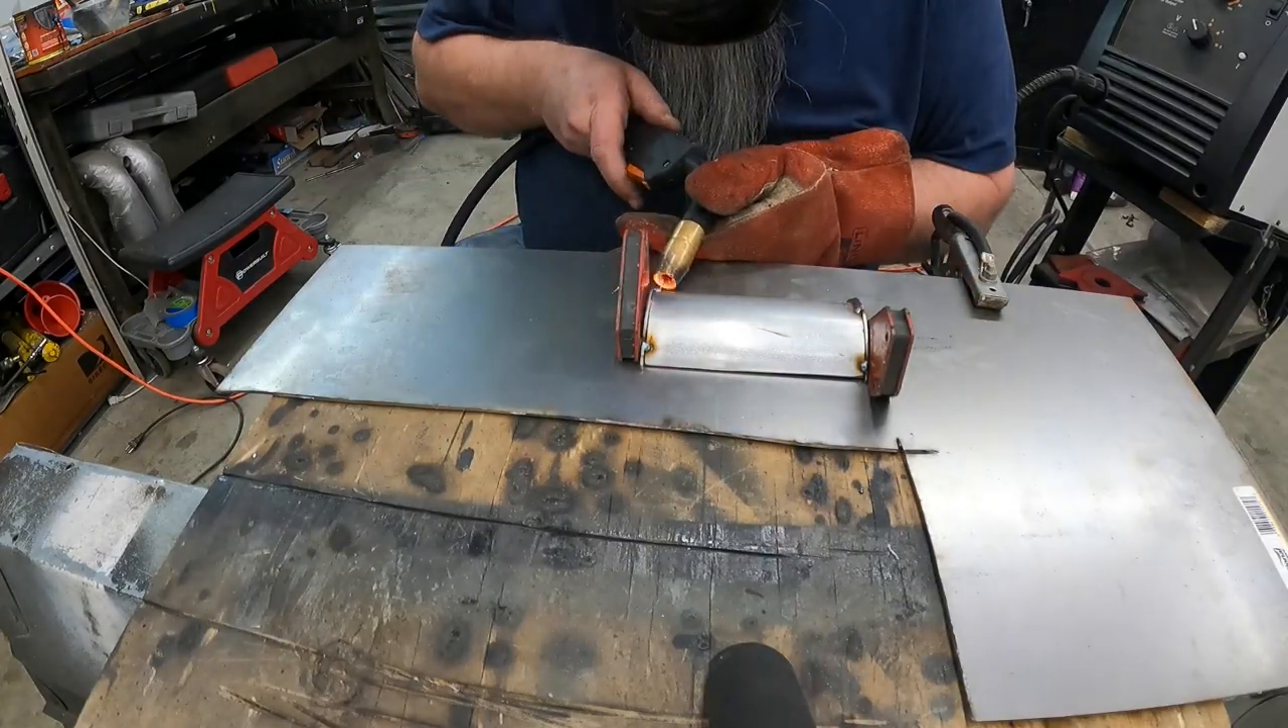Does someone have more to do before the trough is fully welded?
Yes.